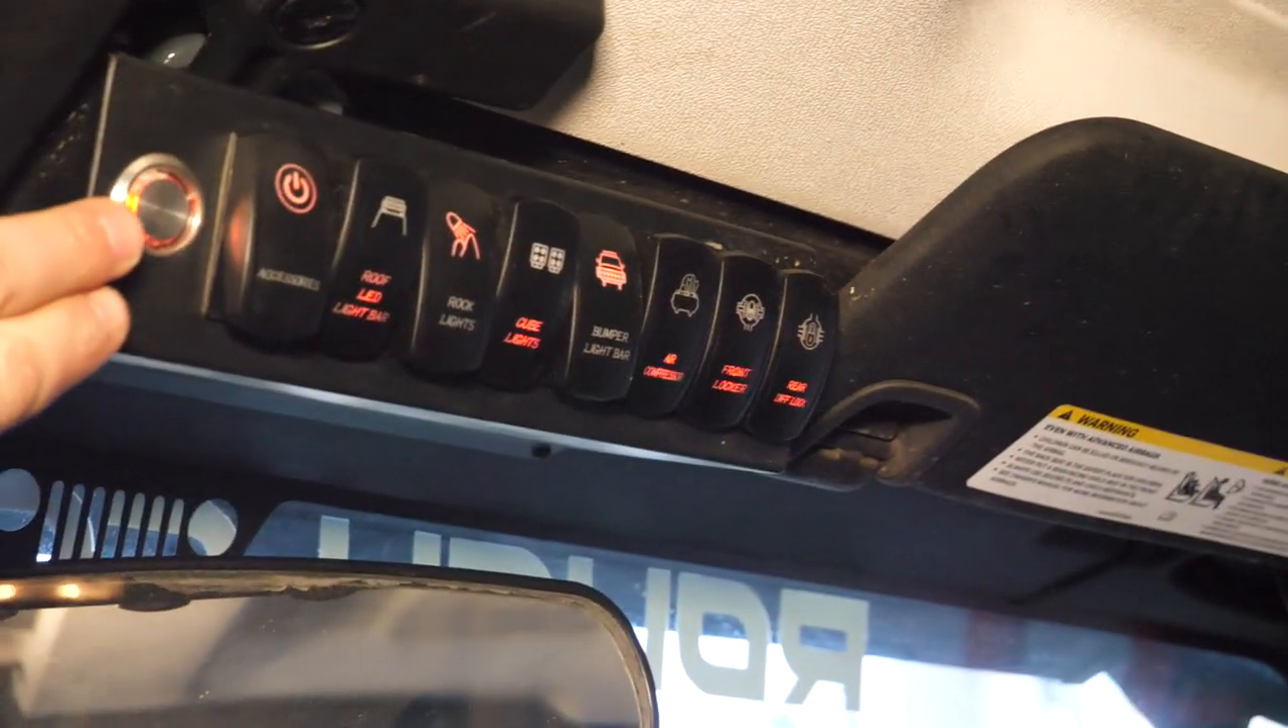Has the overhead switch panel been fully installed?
Yes.